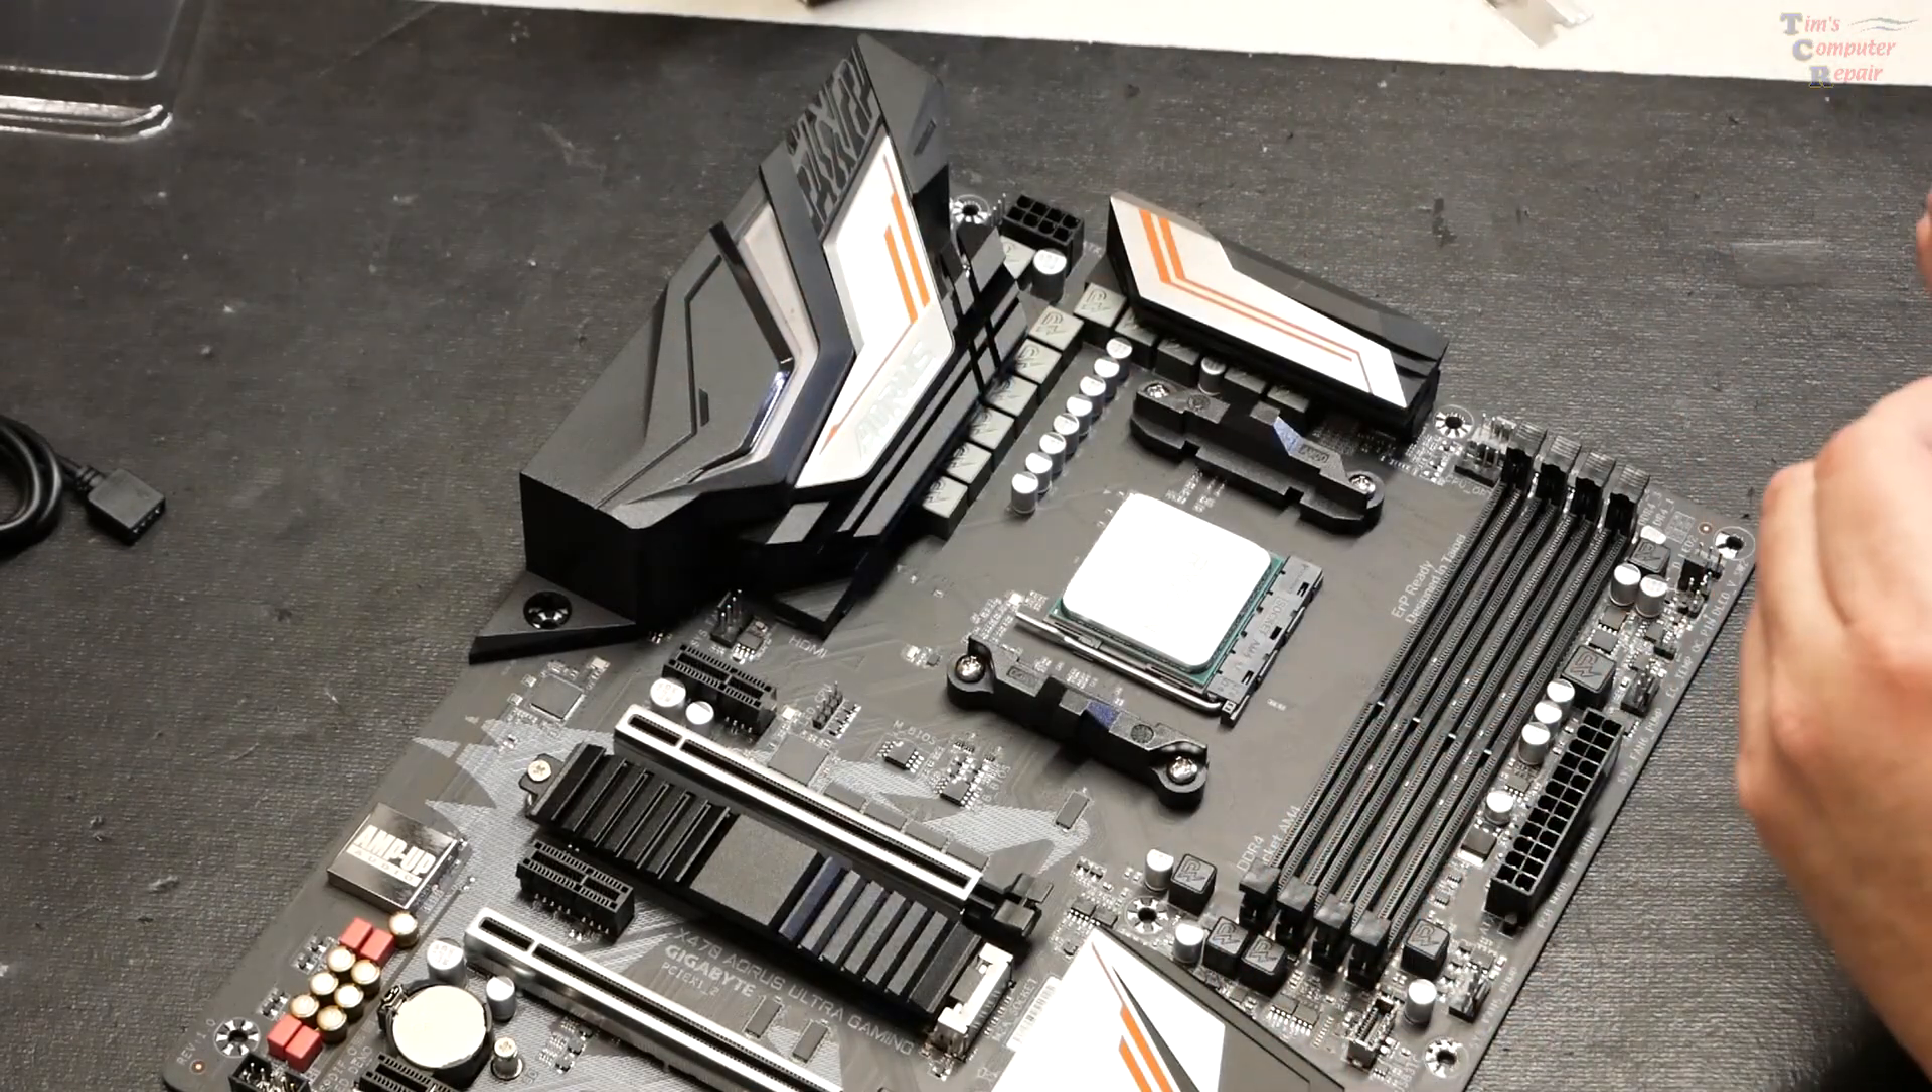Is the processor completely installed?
Yes.